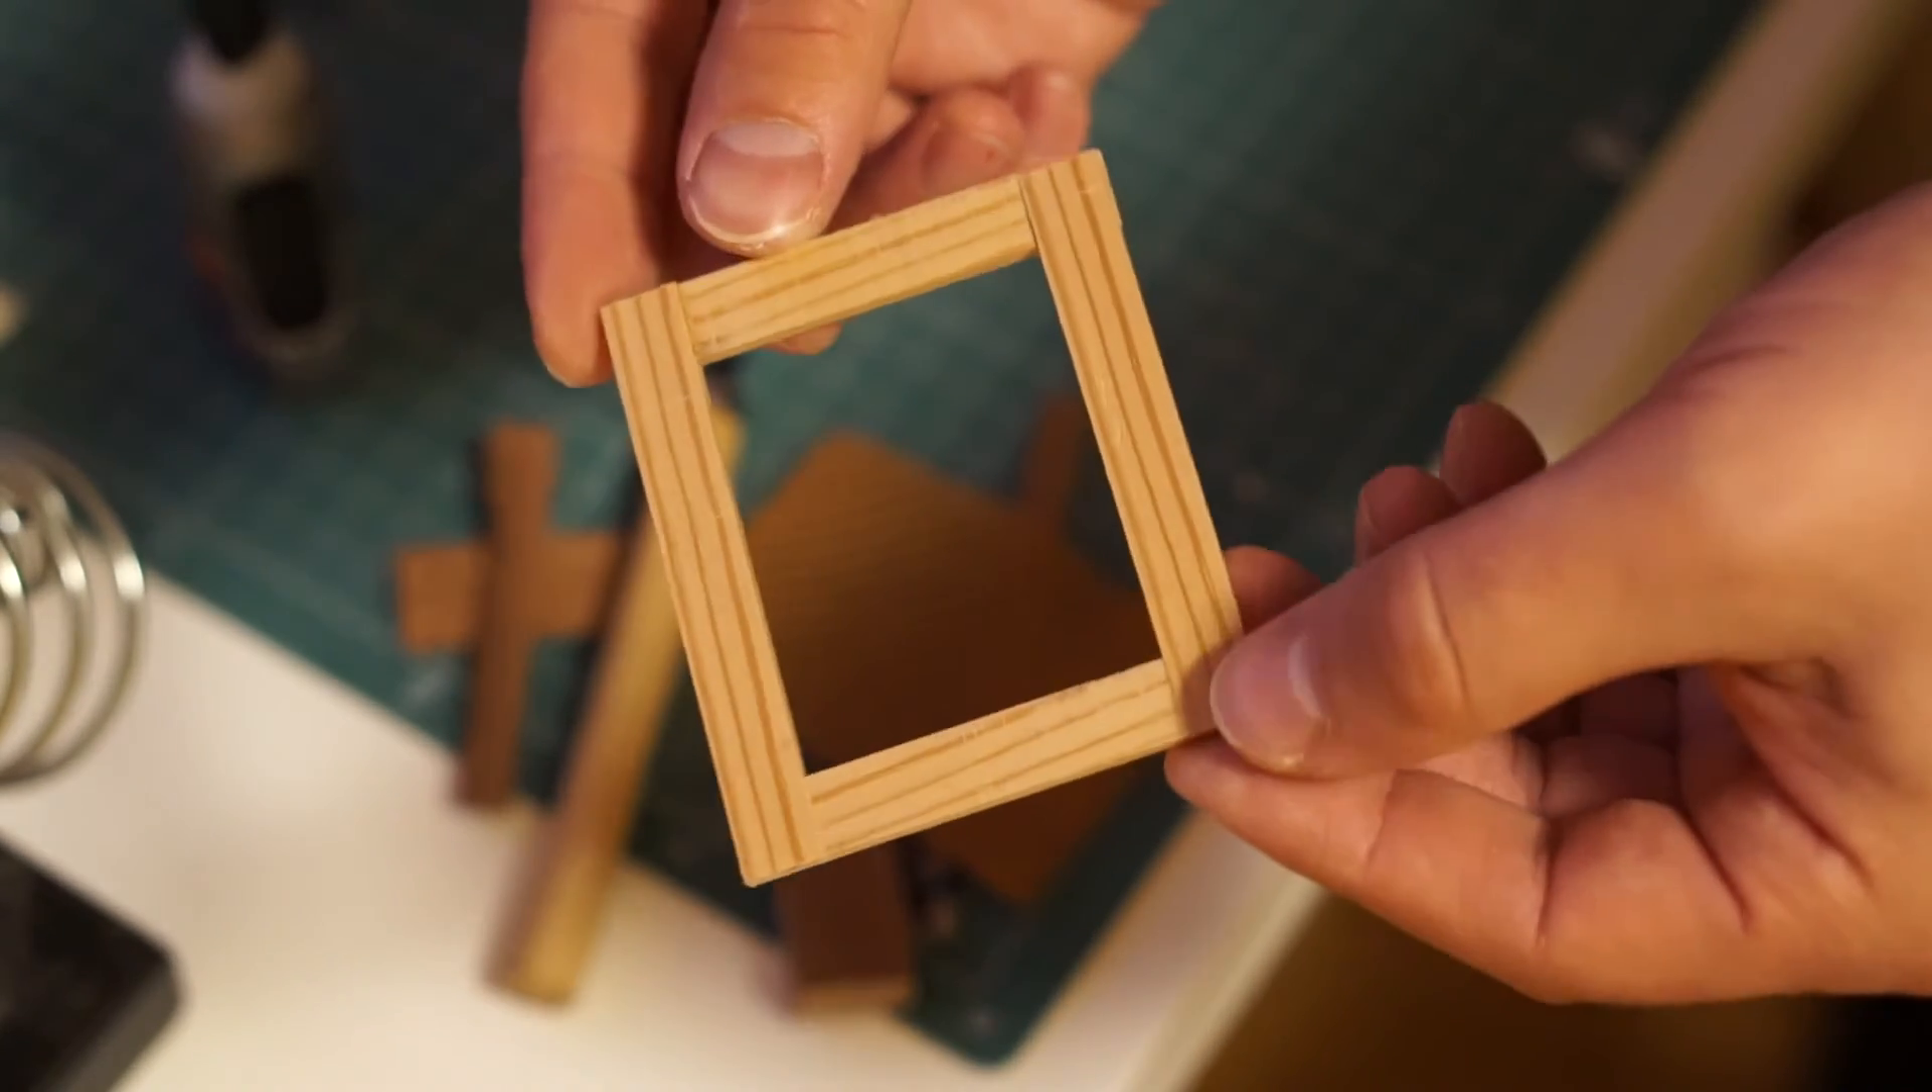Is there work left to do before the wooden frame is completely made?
No.